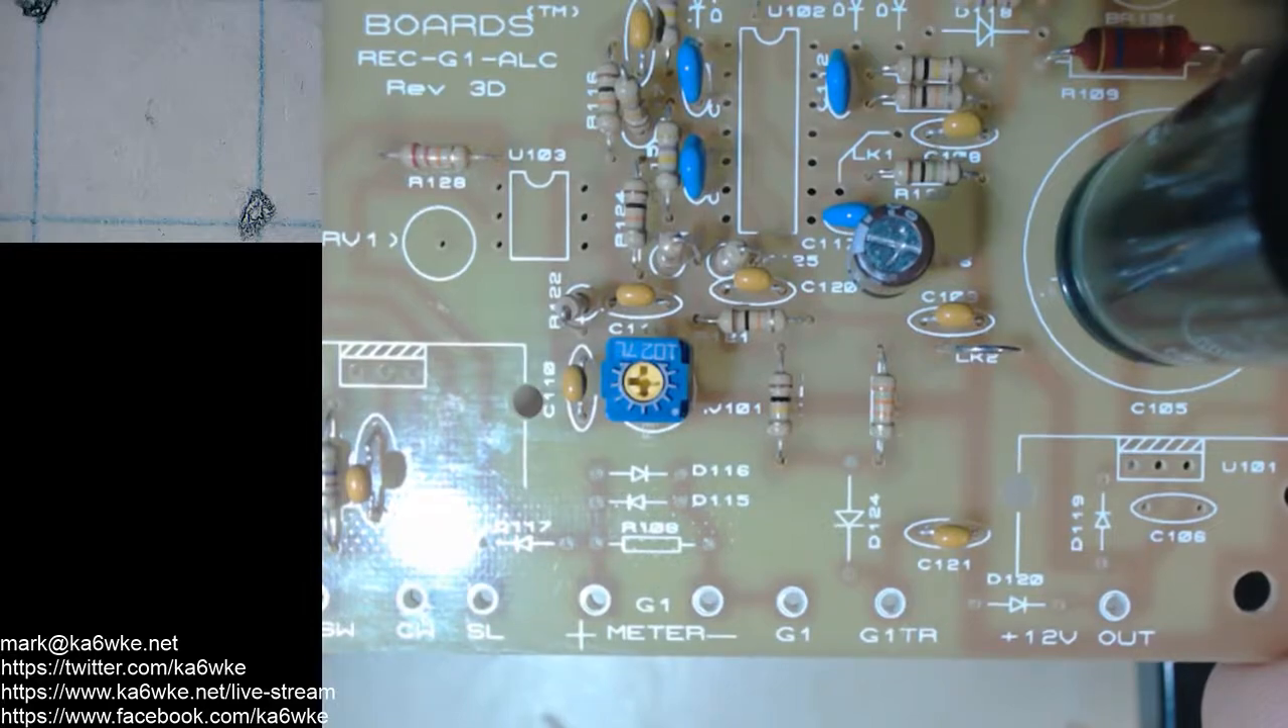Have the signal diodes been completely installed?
No.